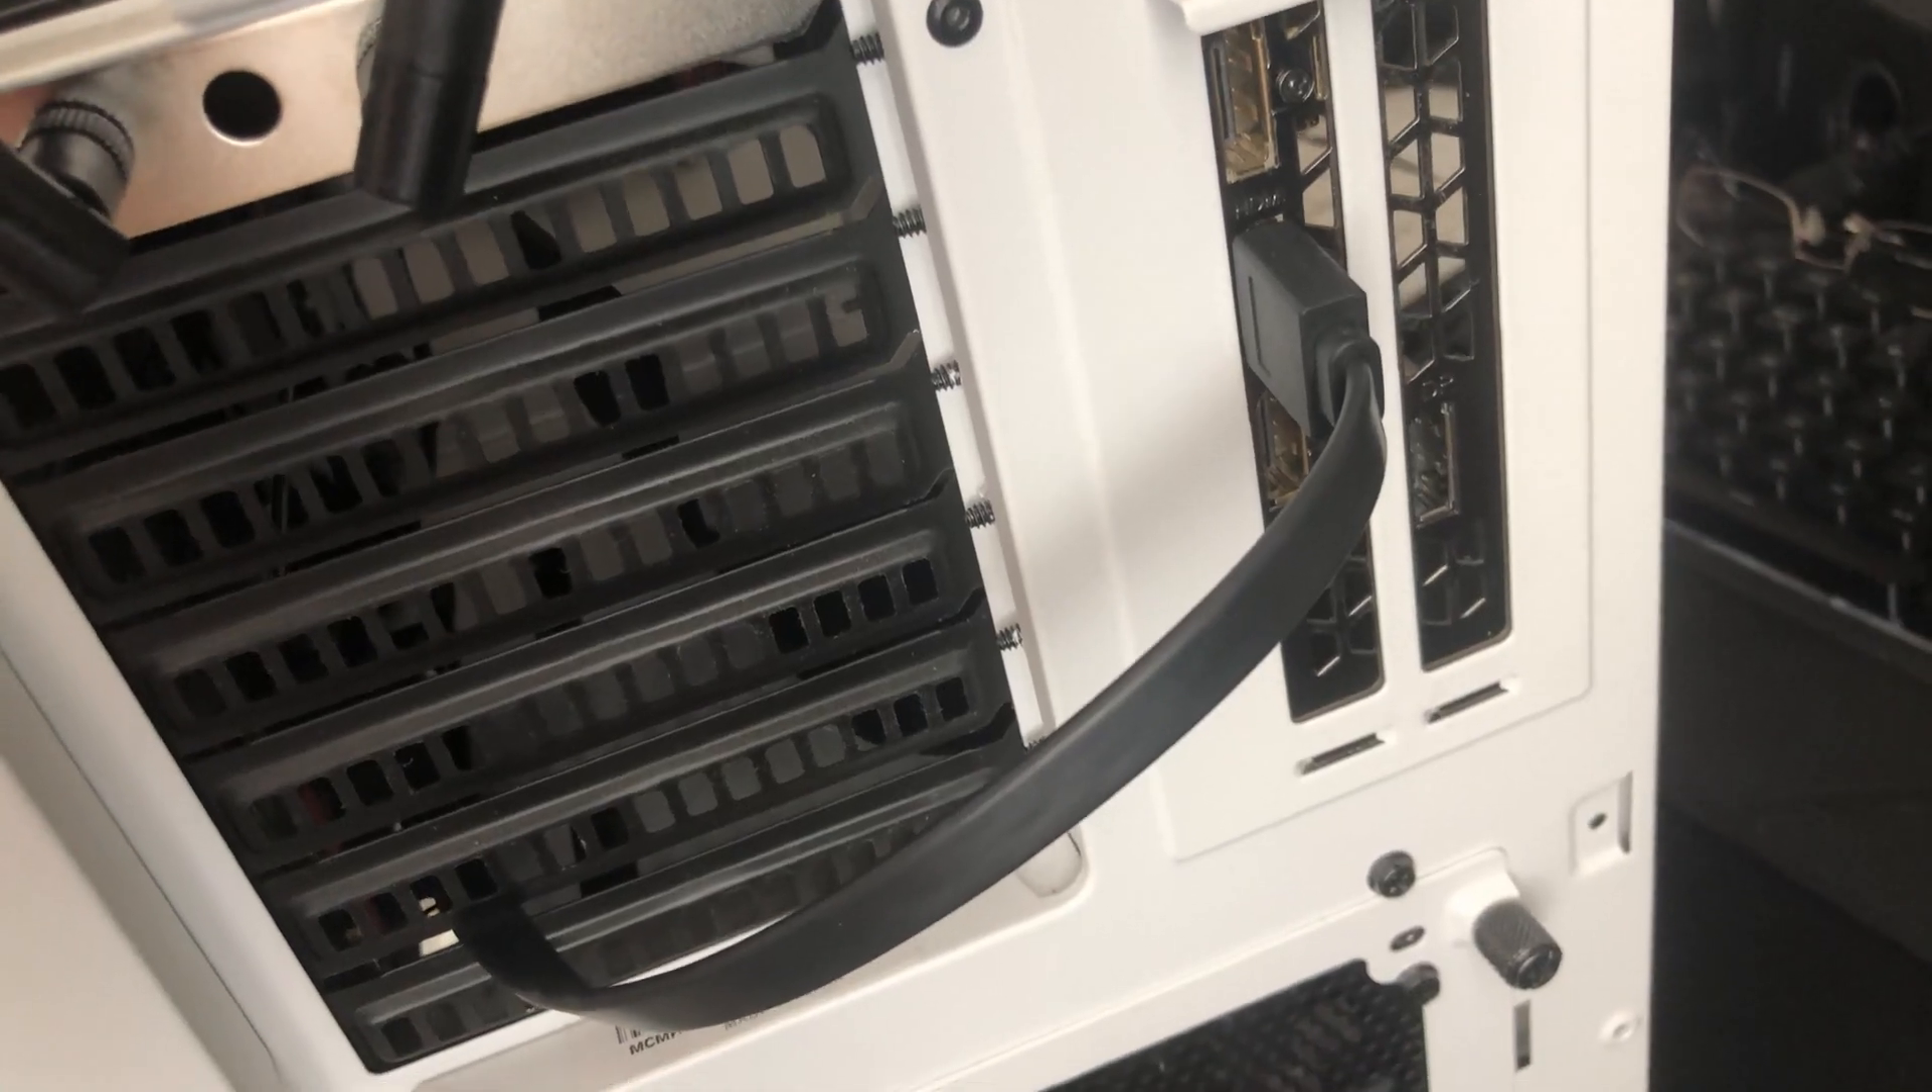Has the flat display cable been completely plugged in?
Yes.